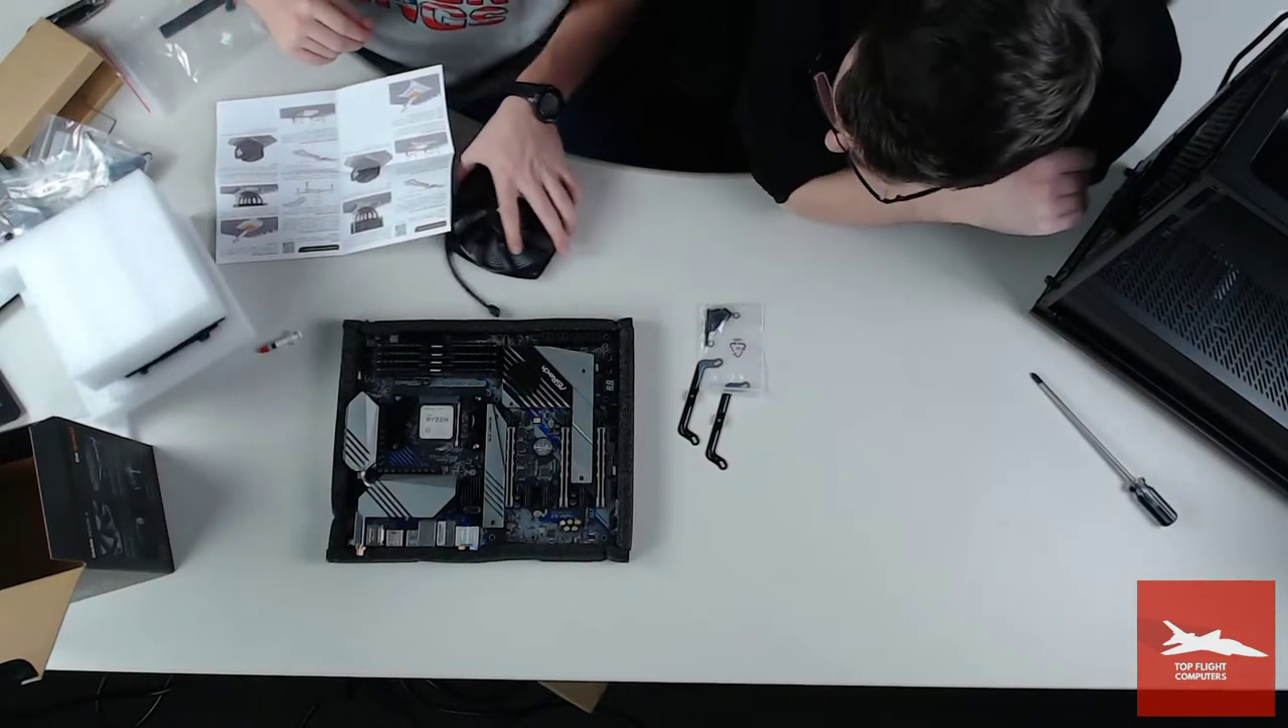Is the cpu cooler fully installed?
No.